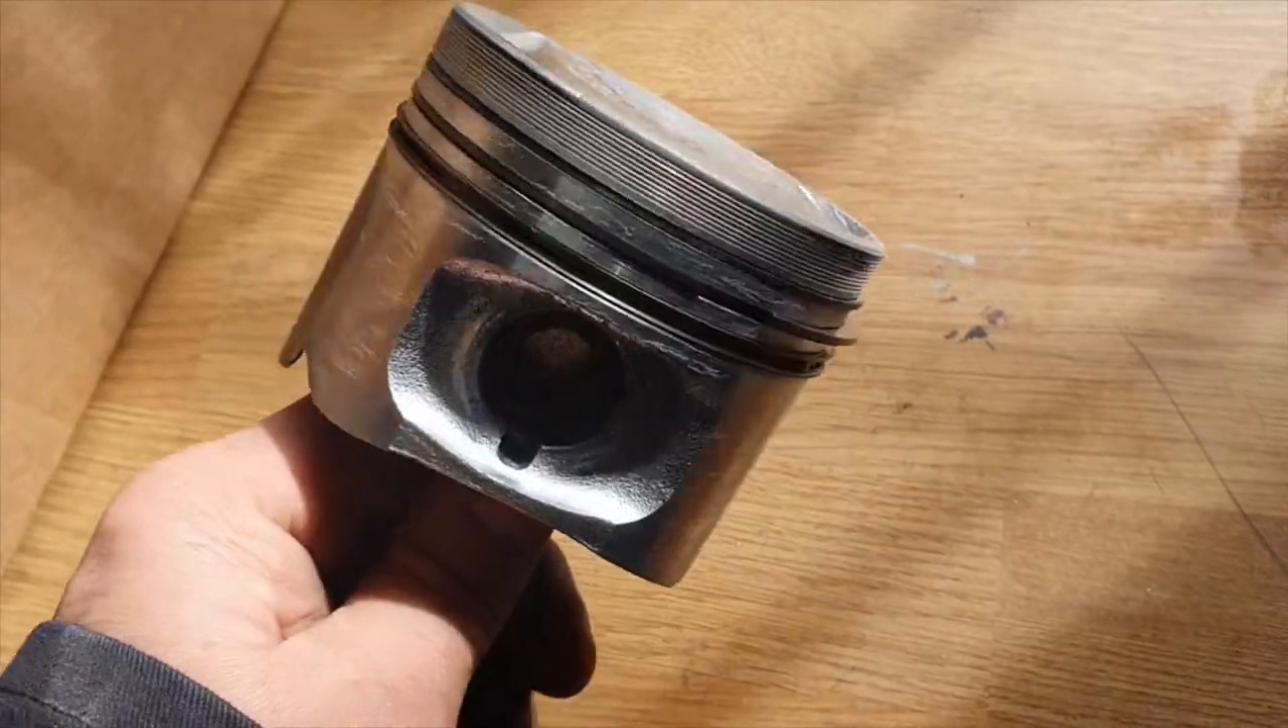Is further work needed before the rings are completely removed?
Yes.